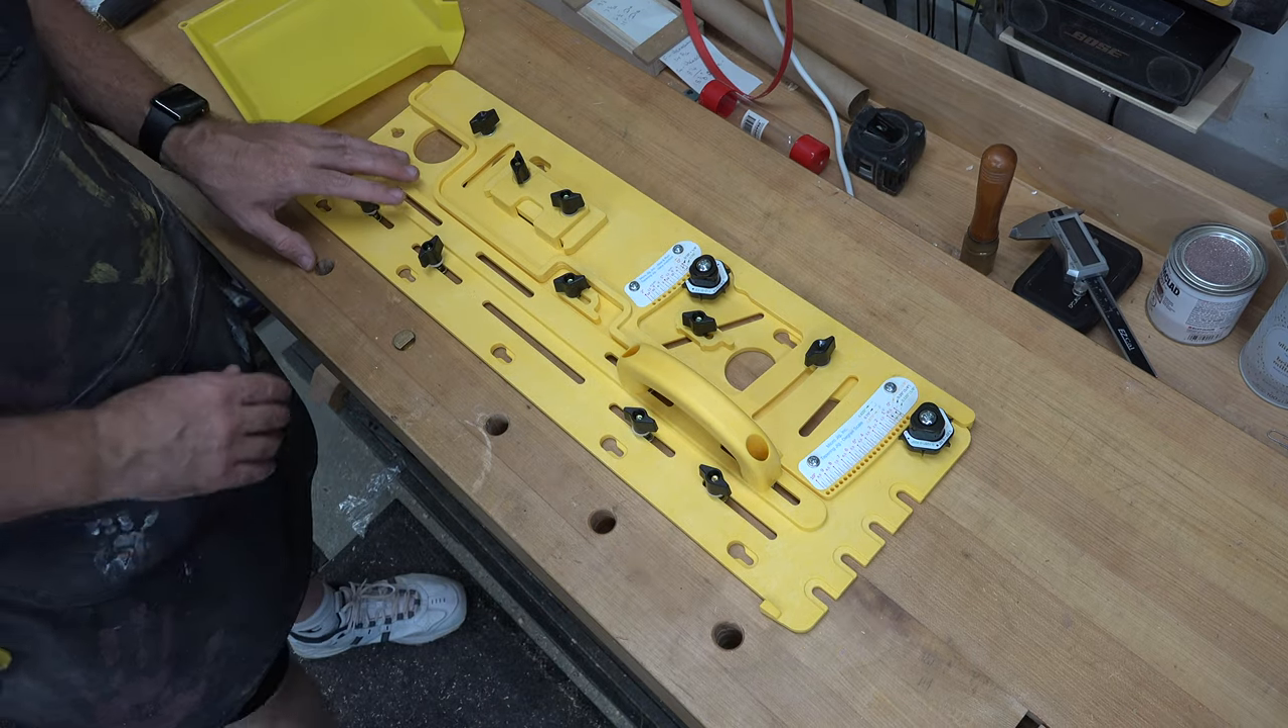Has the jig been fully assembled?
Yes.